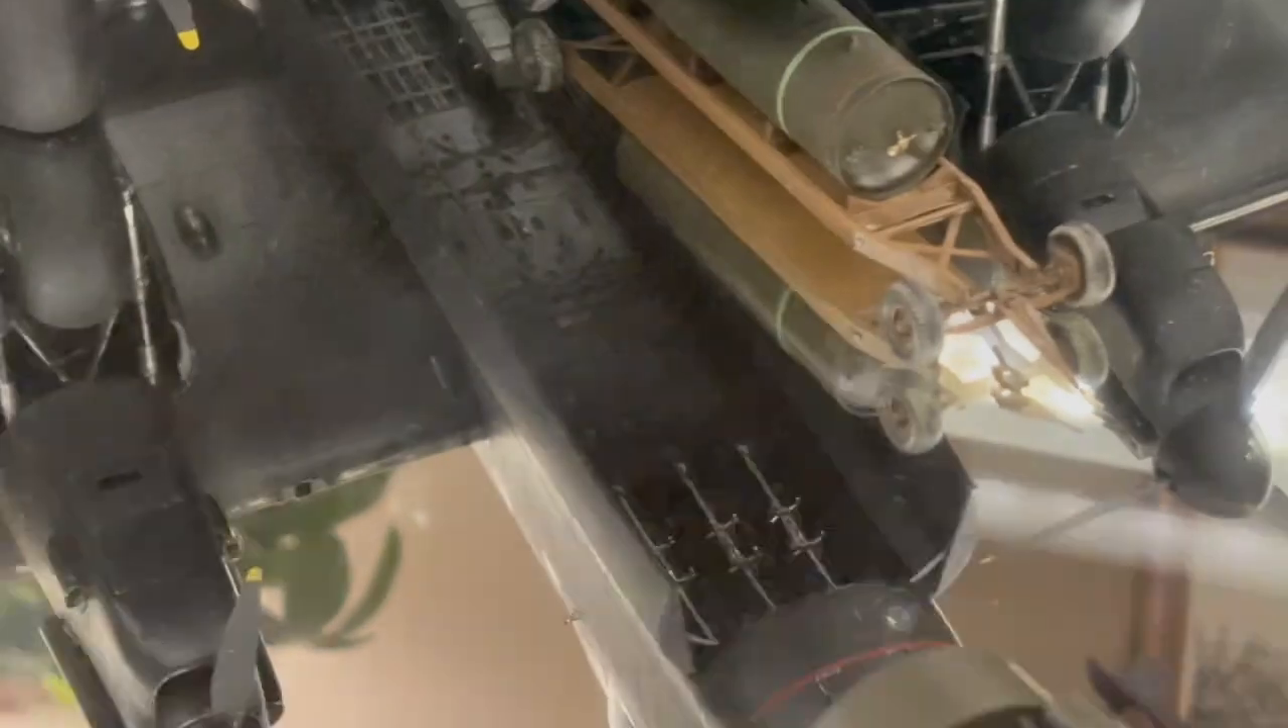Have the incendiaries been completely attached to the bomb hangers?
No.